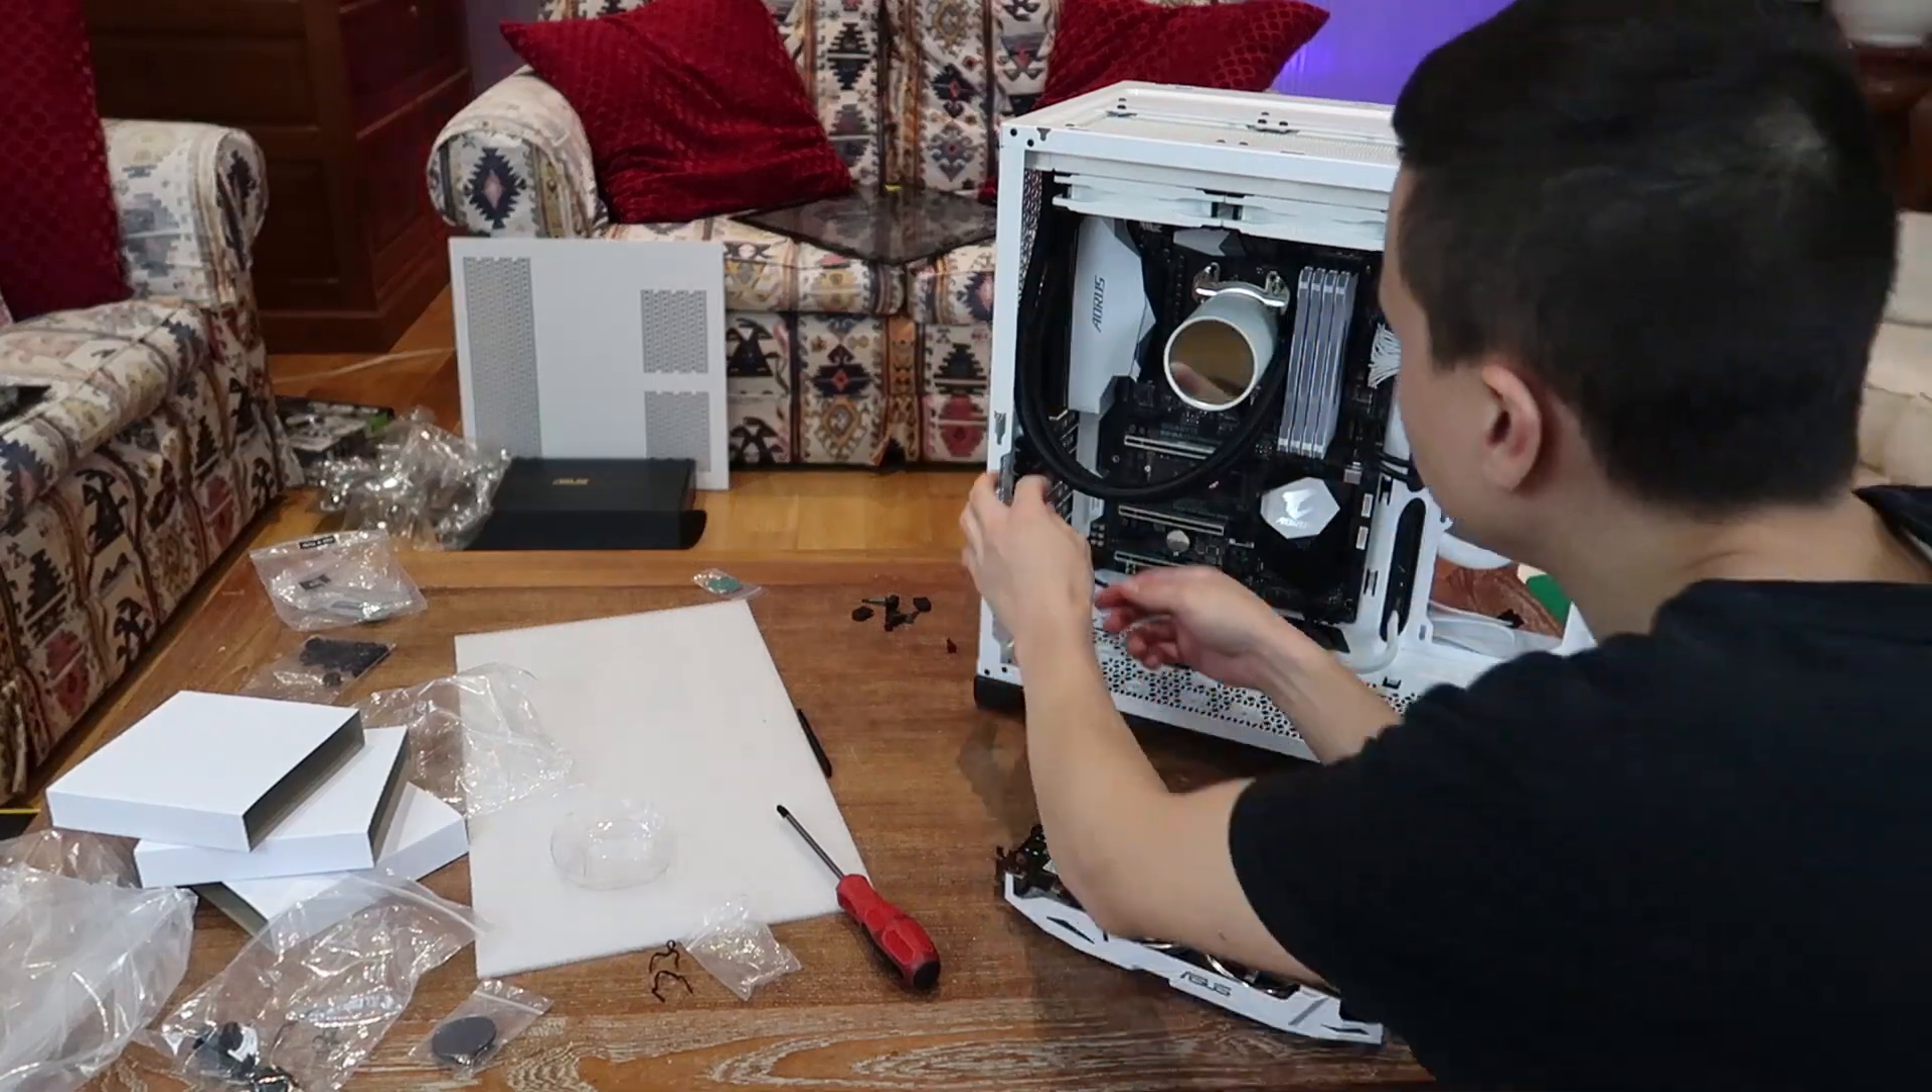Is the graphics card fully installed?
No.